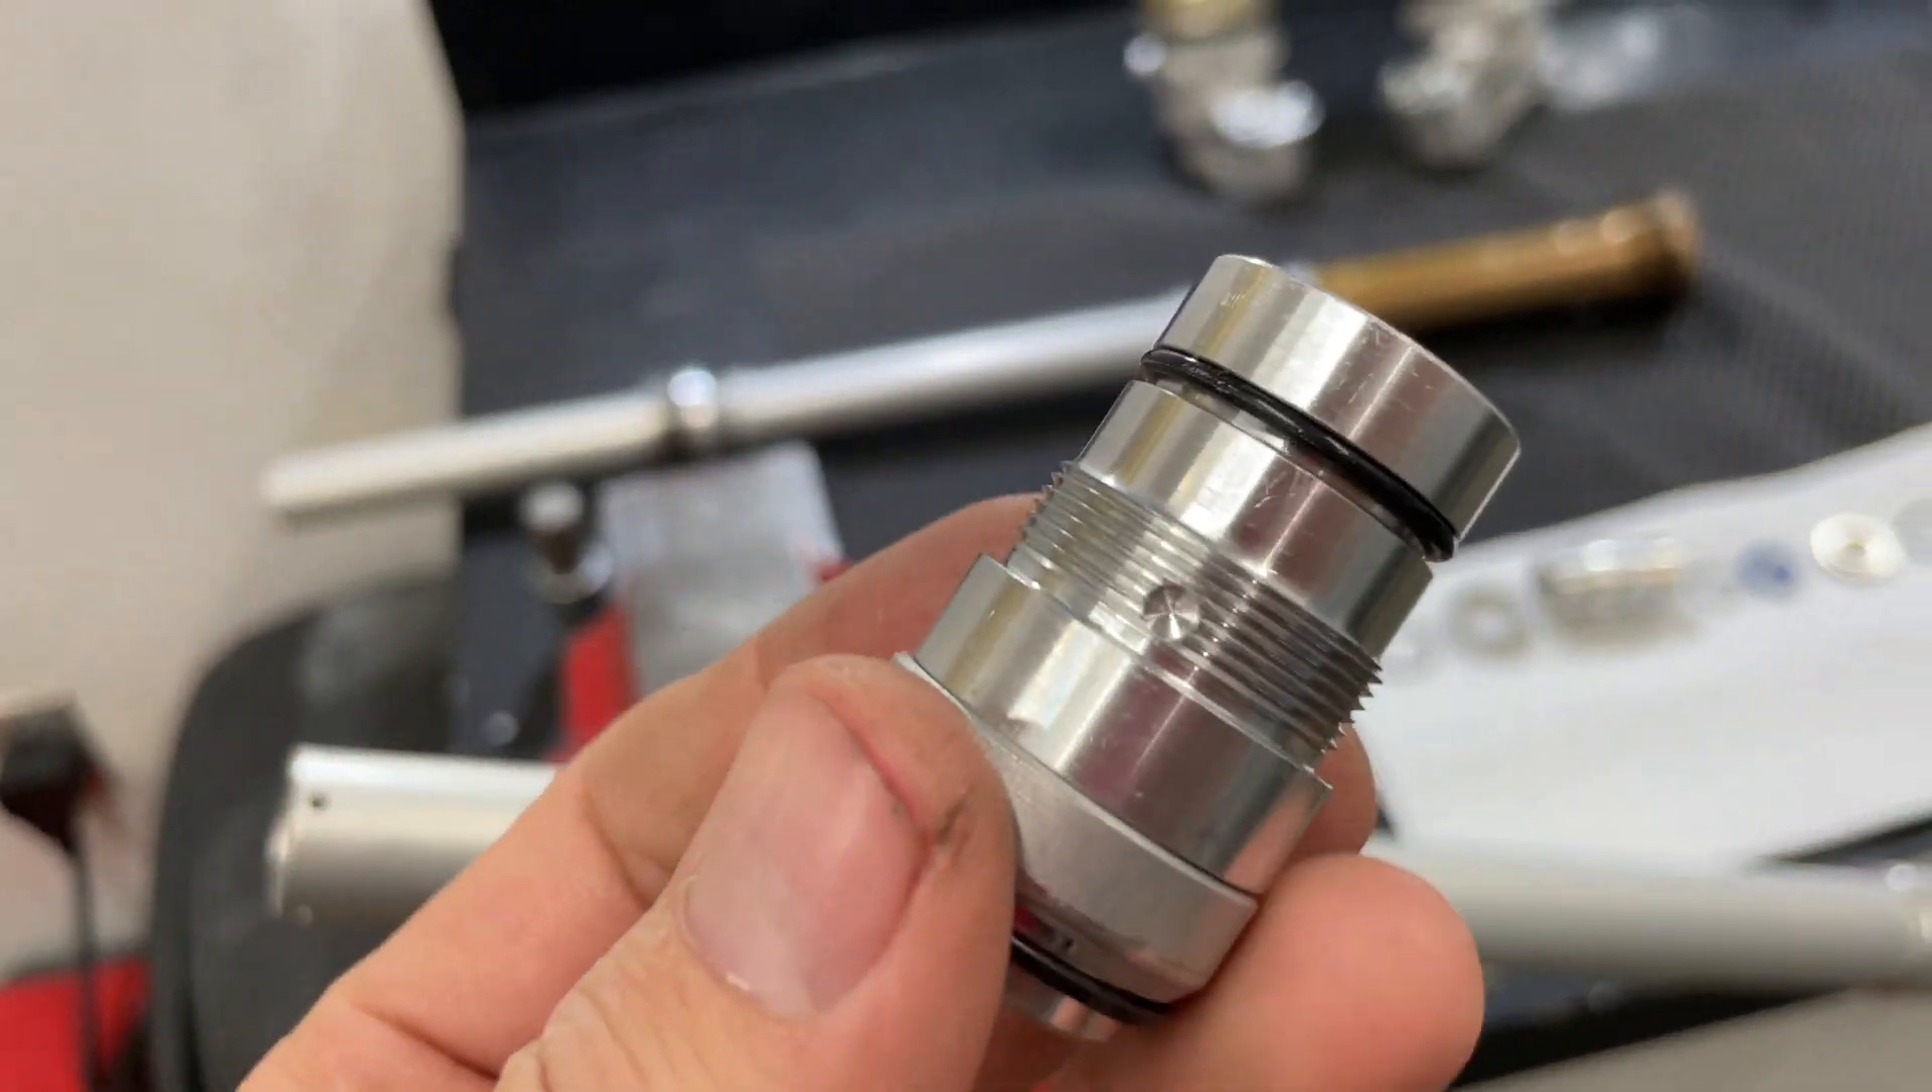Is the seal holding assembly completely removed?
Yes.